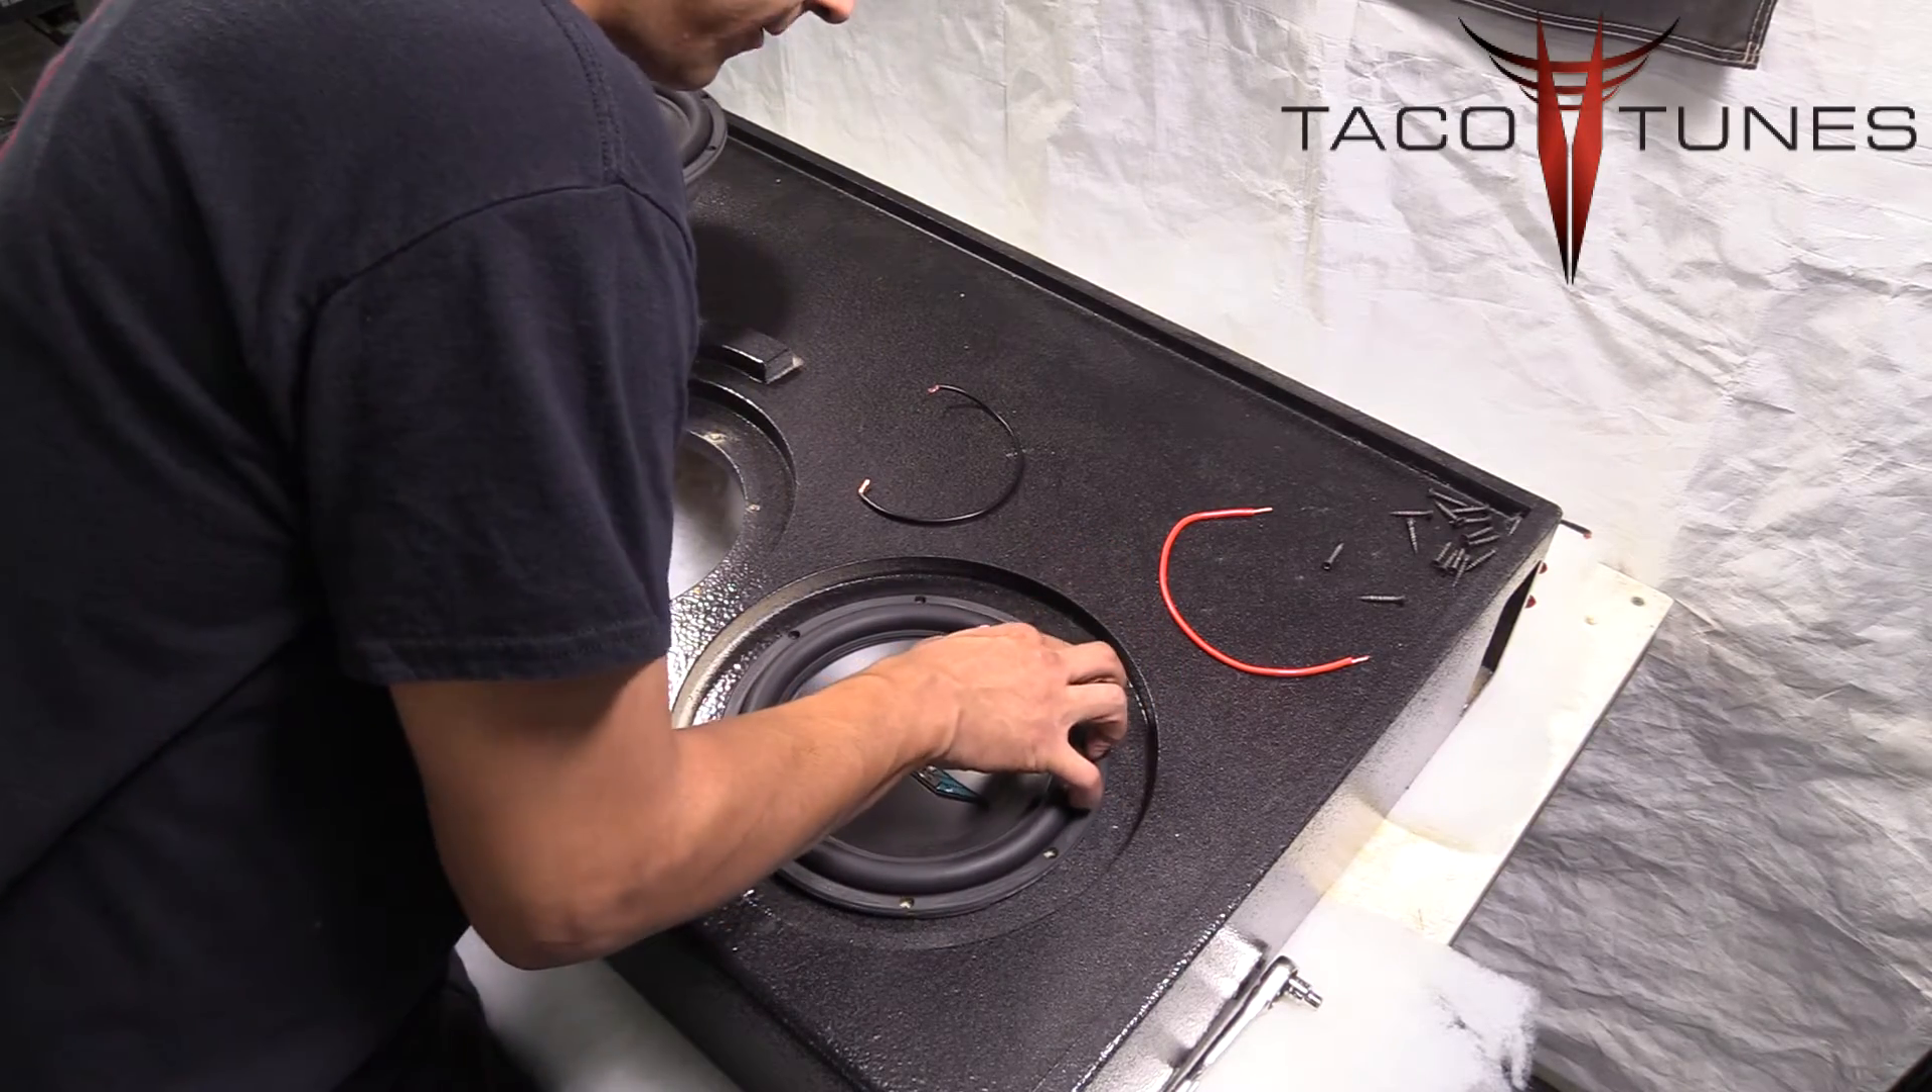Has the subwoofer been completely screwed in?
No.